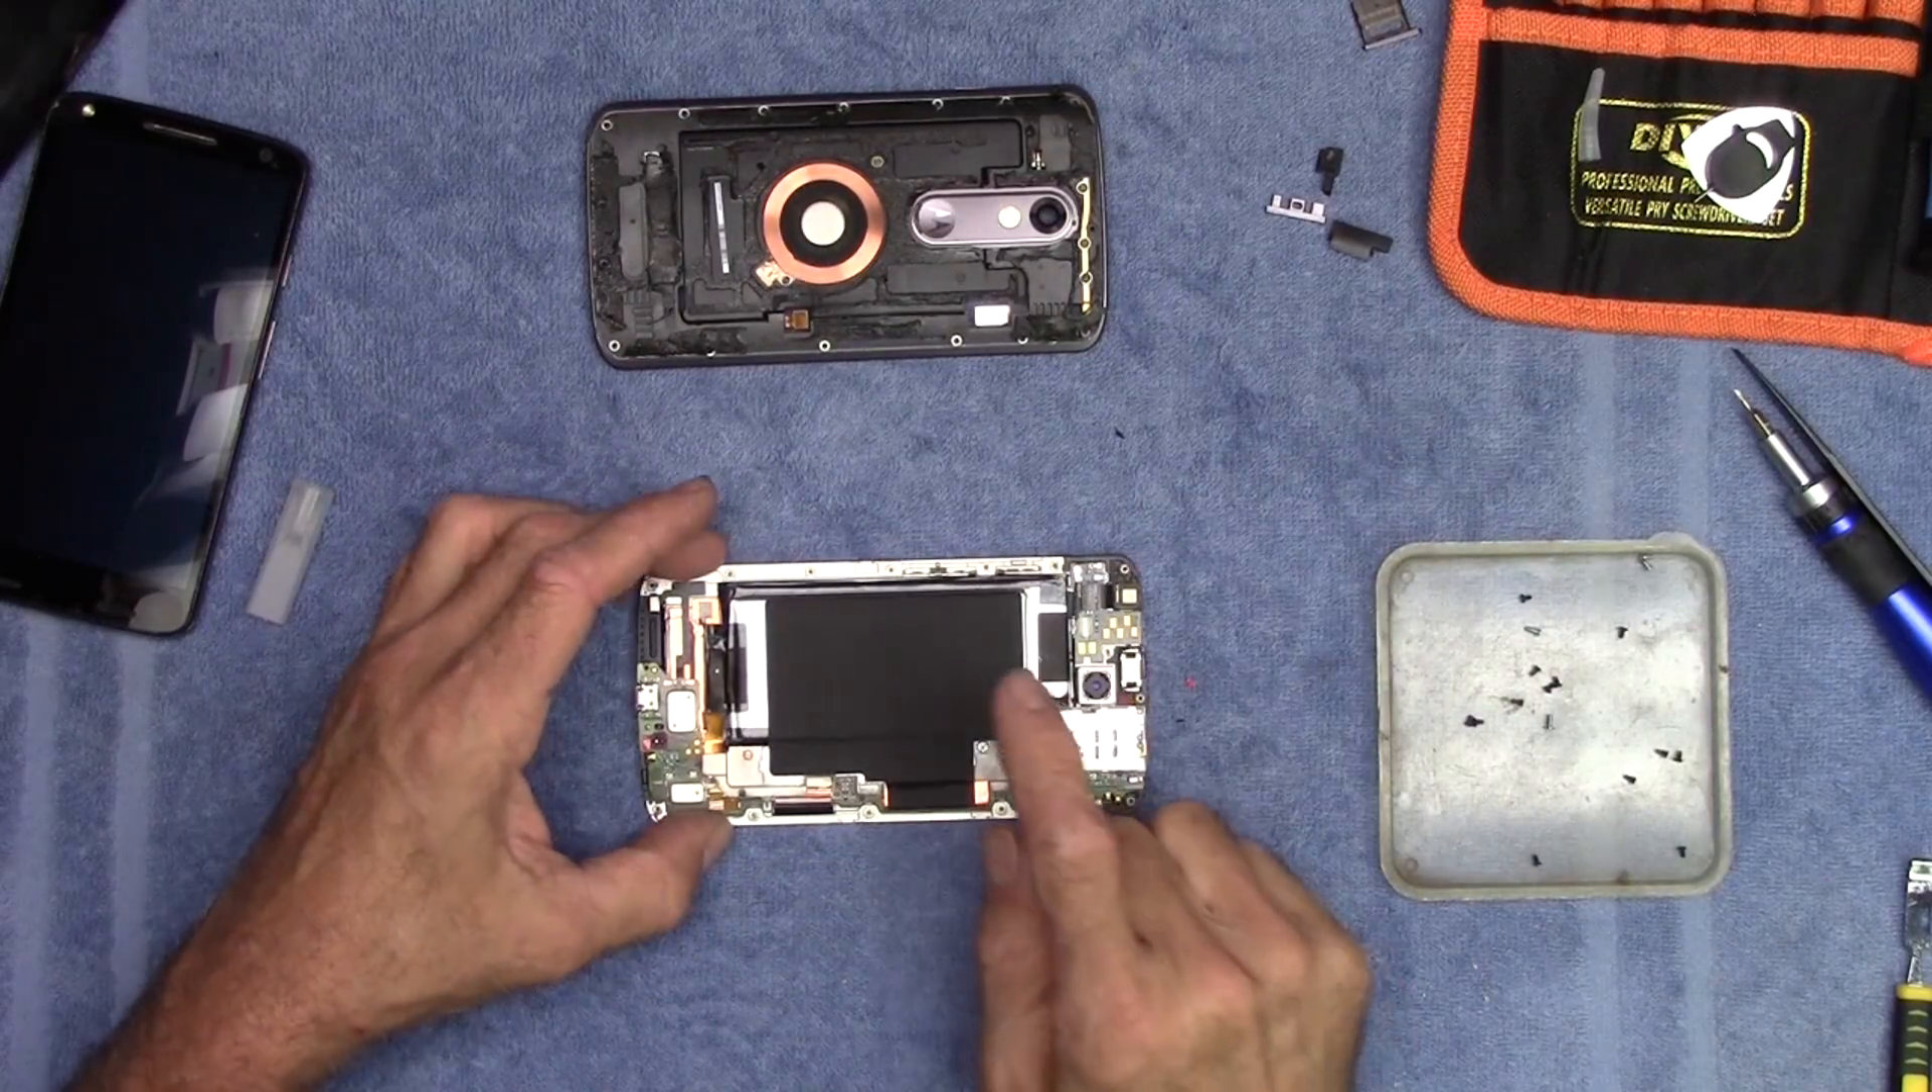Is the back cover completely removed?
Yes.